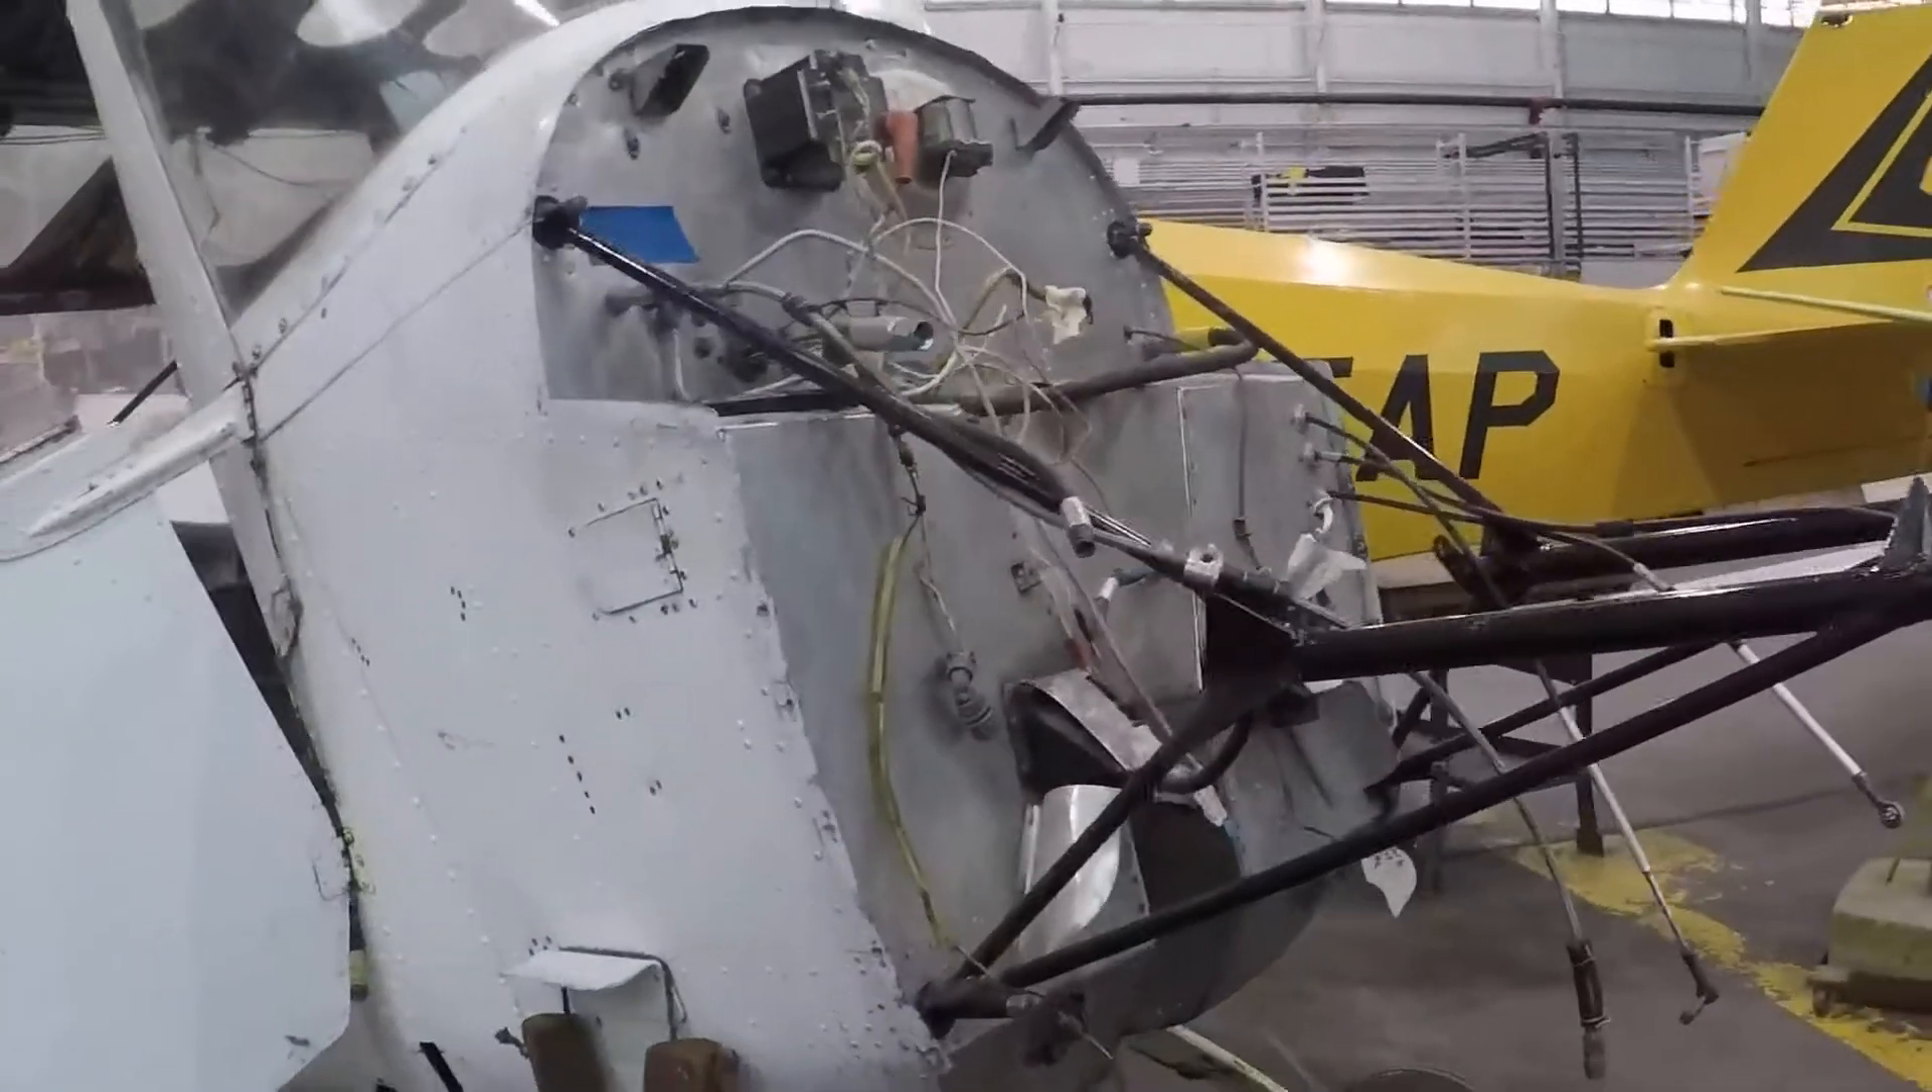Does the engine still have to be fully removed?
No.